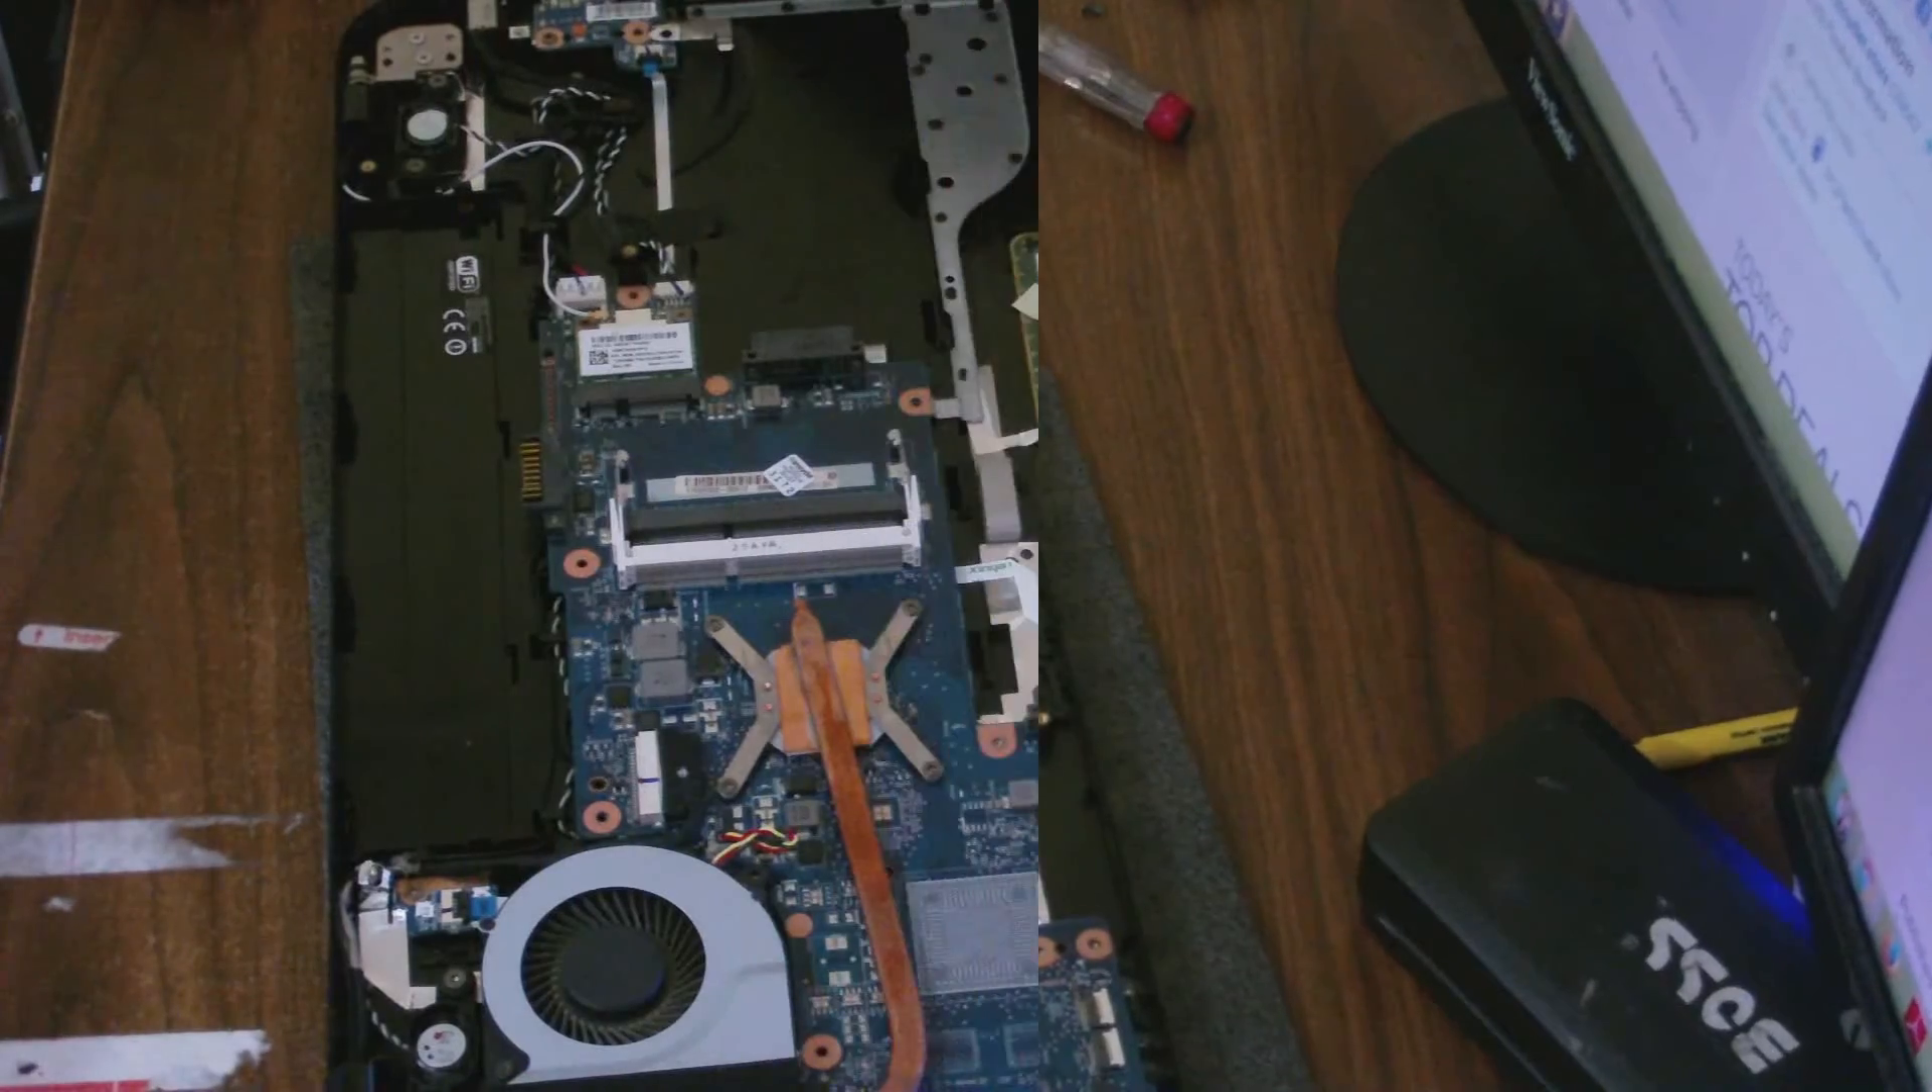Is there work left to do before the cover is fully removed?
No.